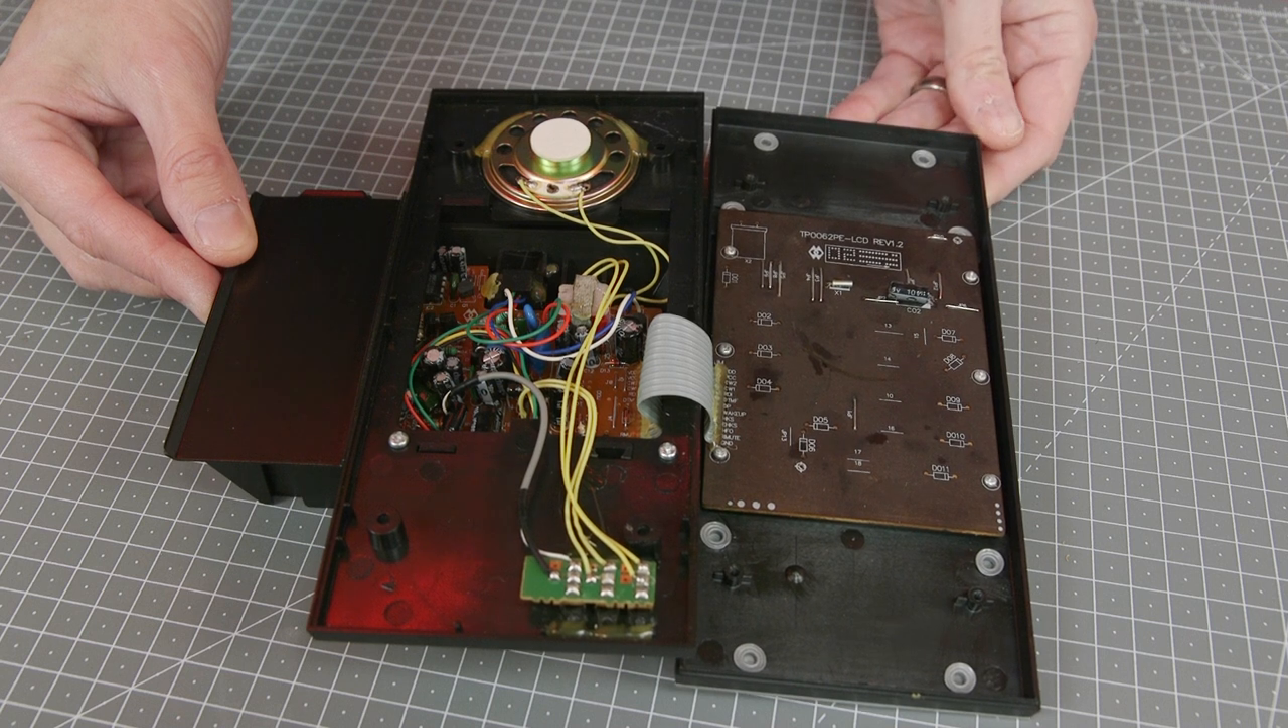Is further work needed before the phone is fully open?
No.